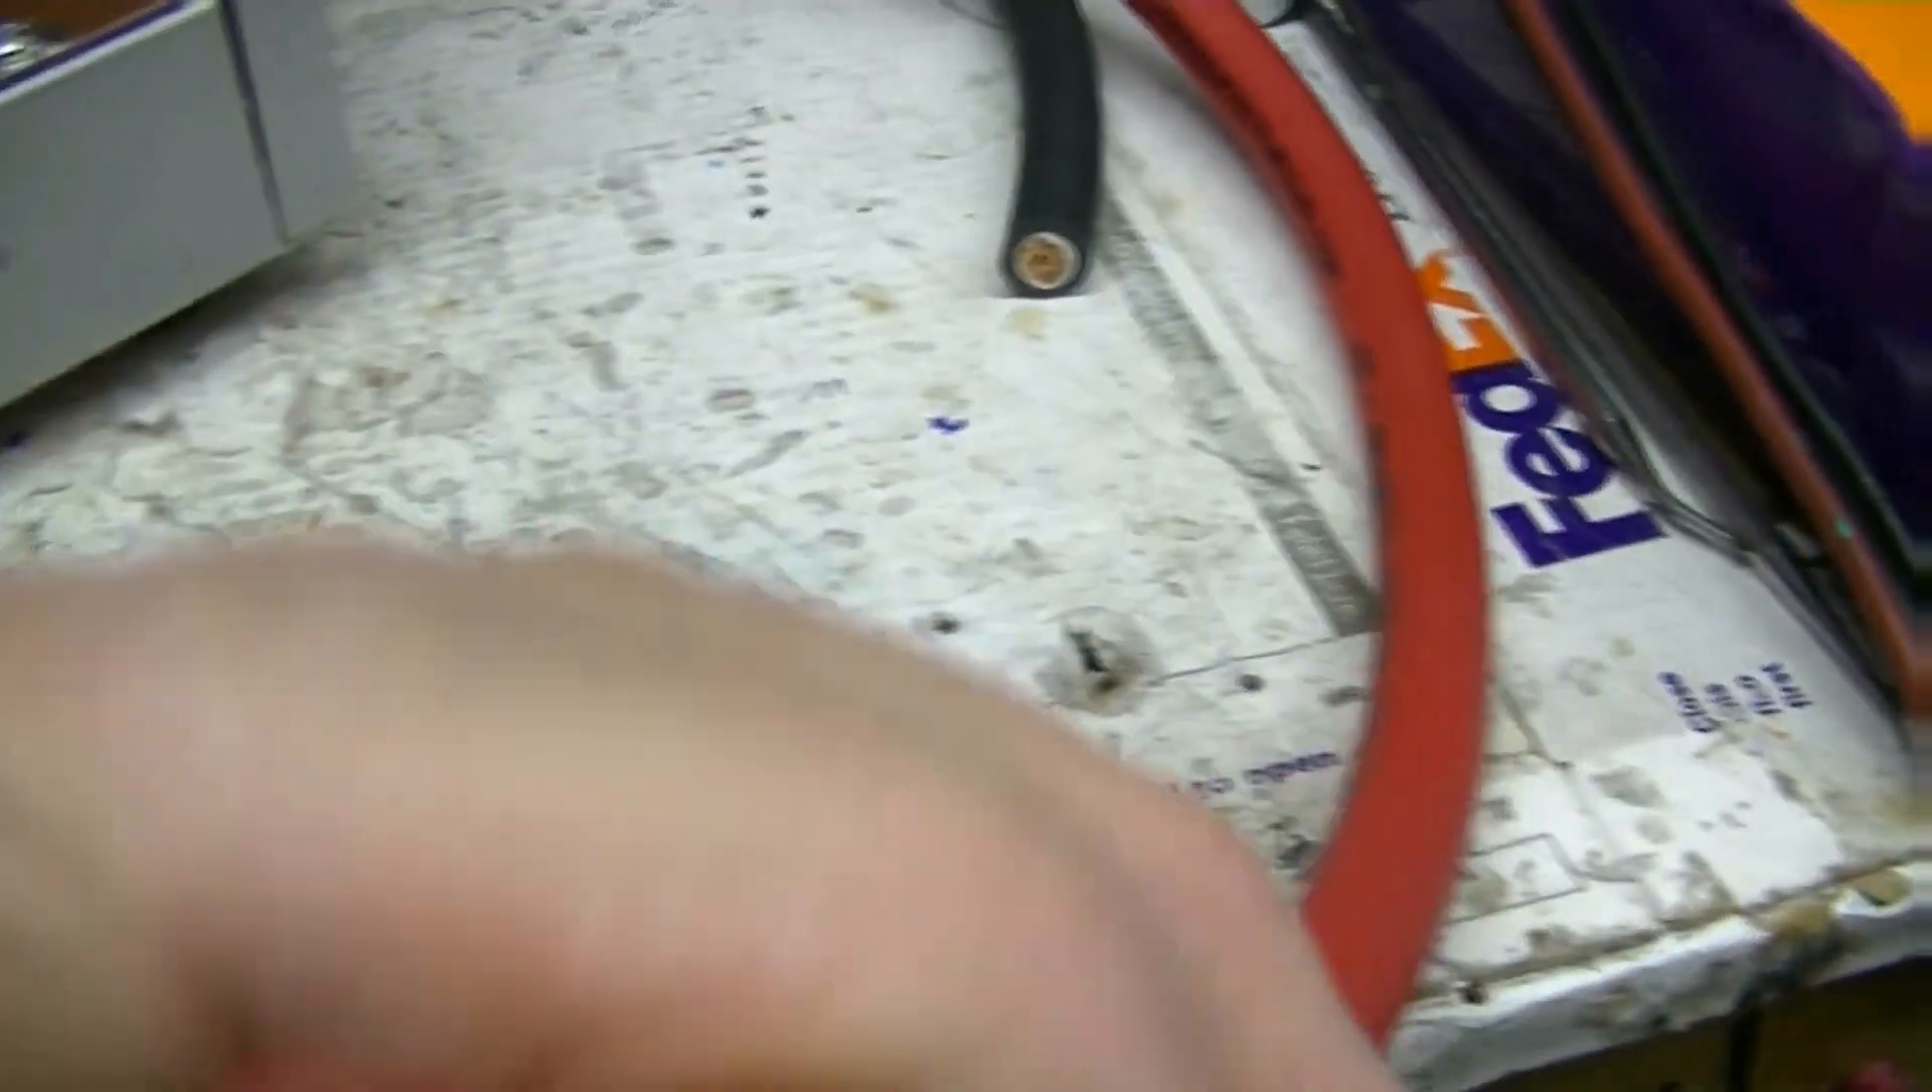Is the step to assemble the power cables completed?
No.